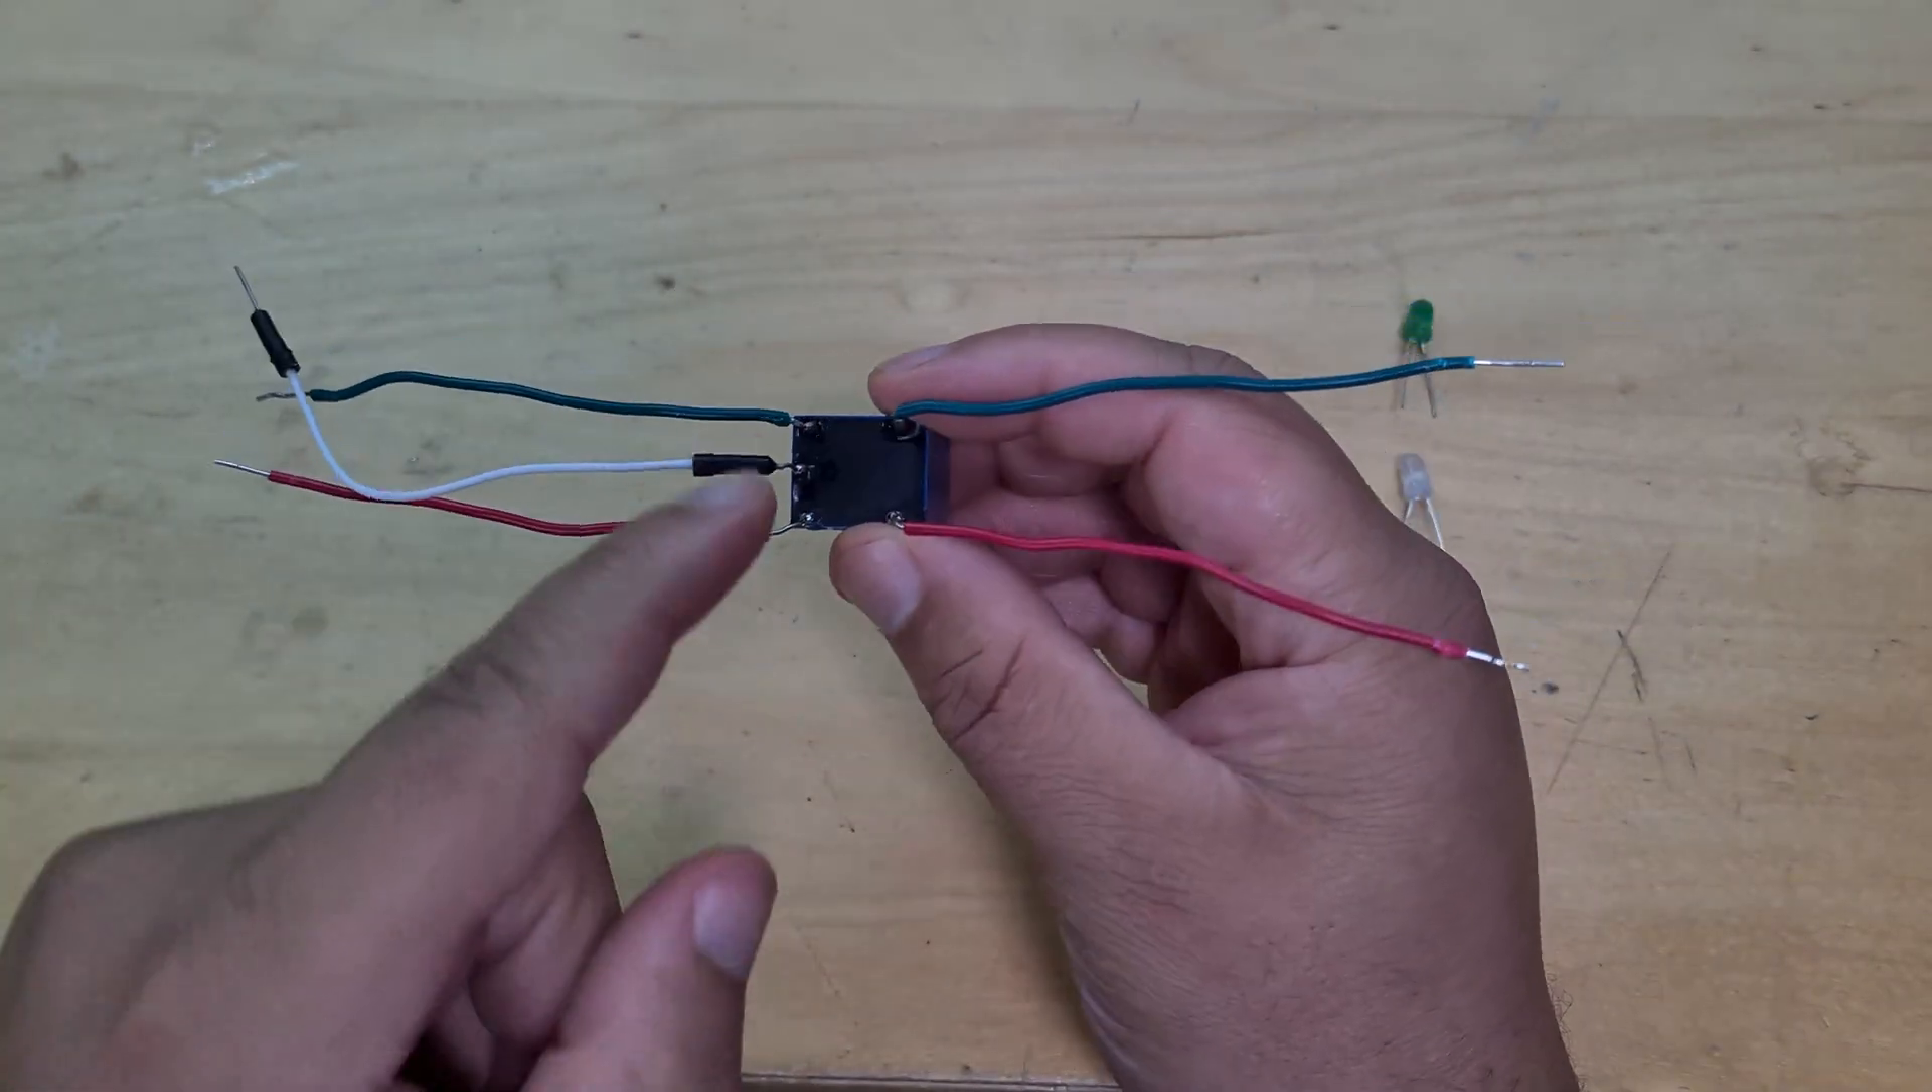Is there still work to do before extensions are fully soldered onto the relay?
No.